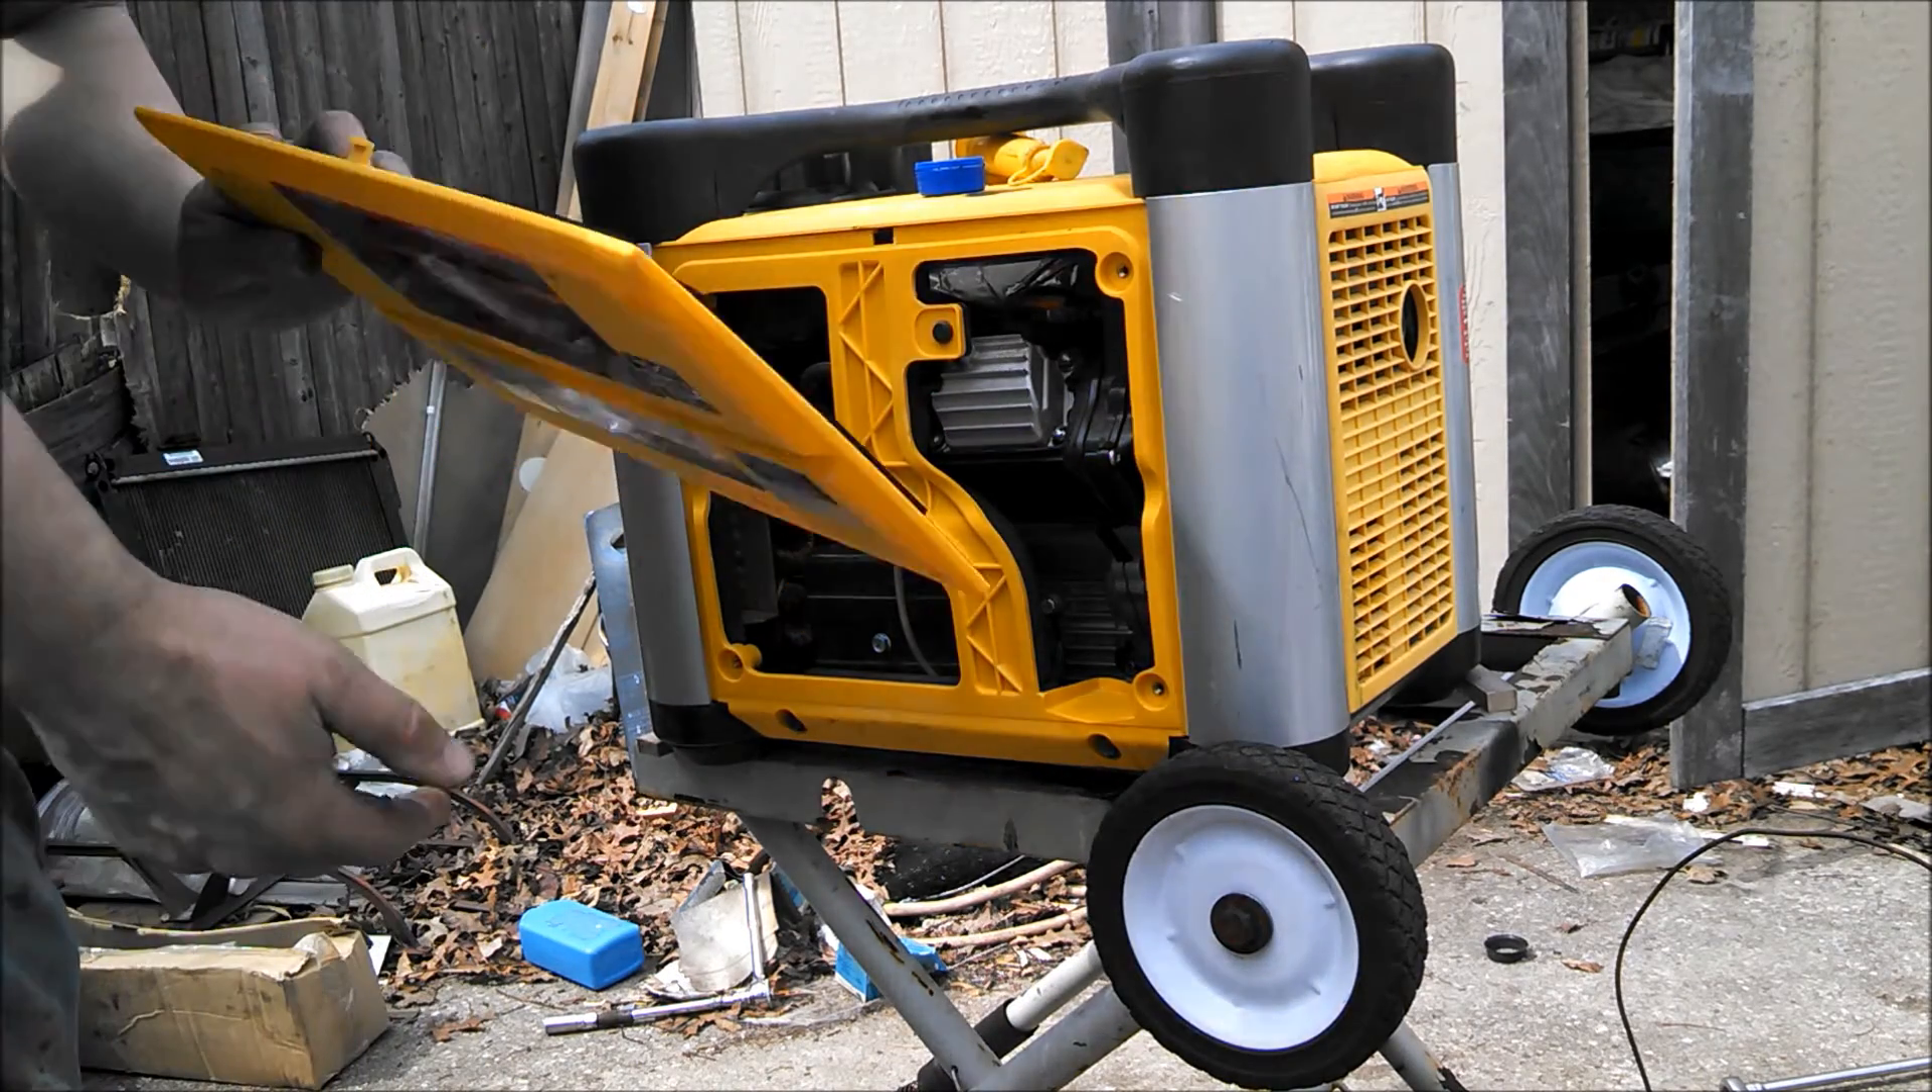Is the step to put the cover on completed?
No.